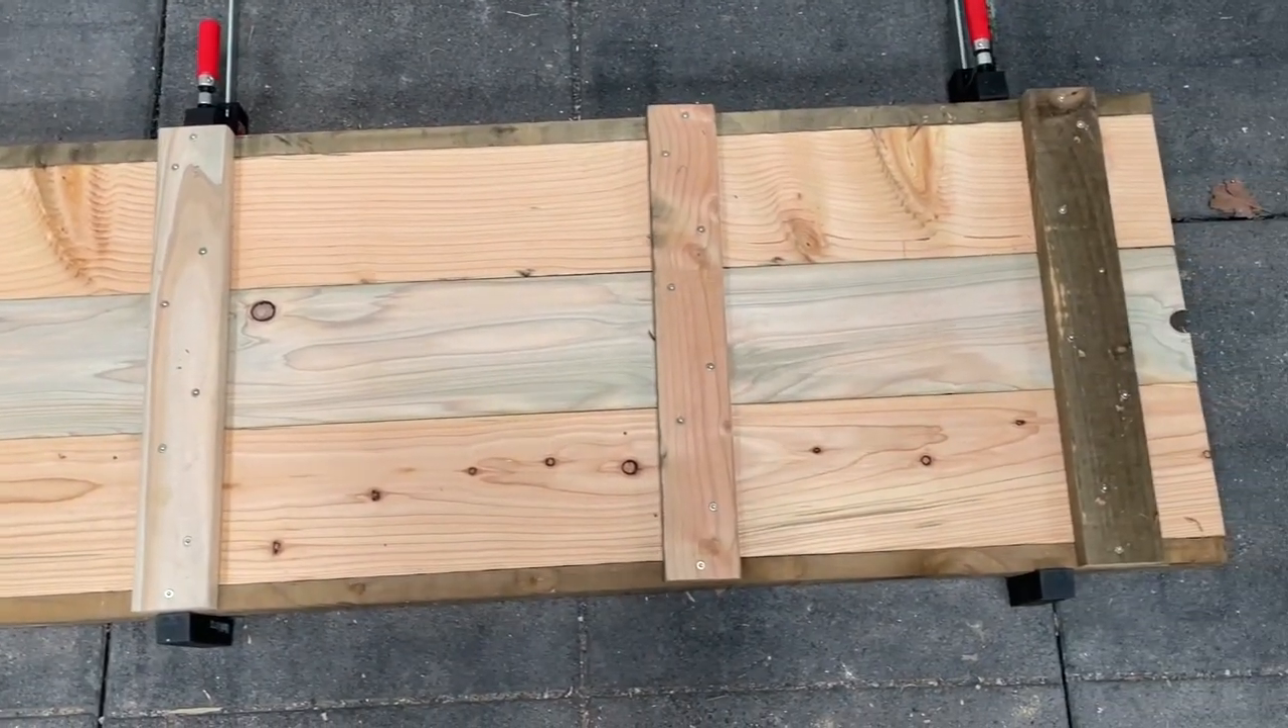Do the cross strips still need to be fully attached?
No.